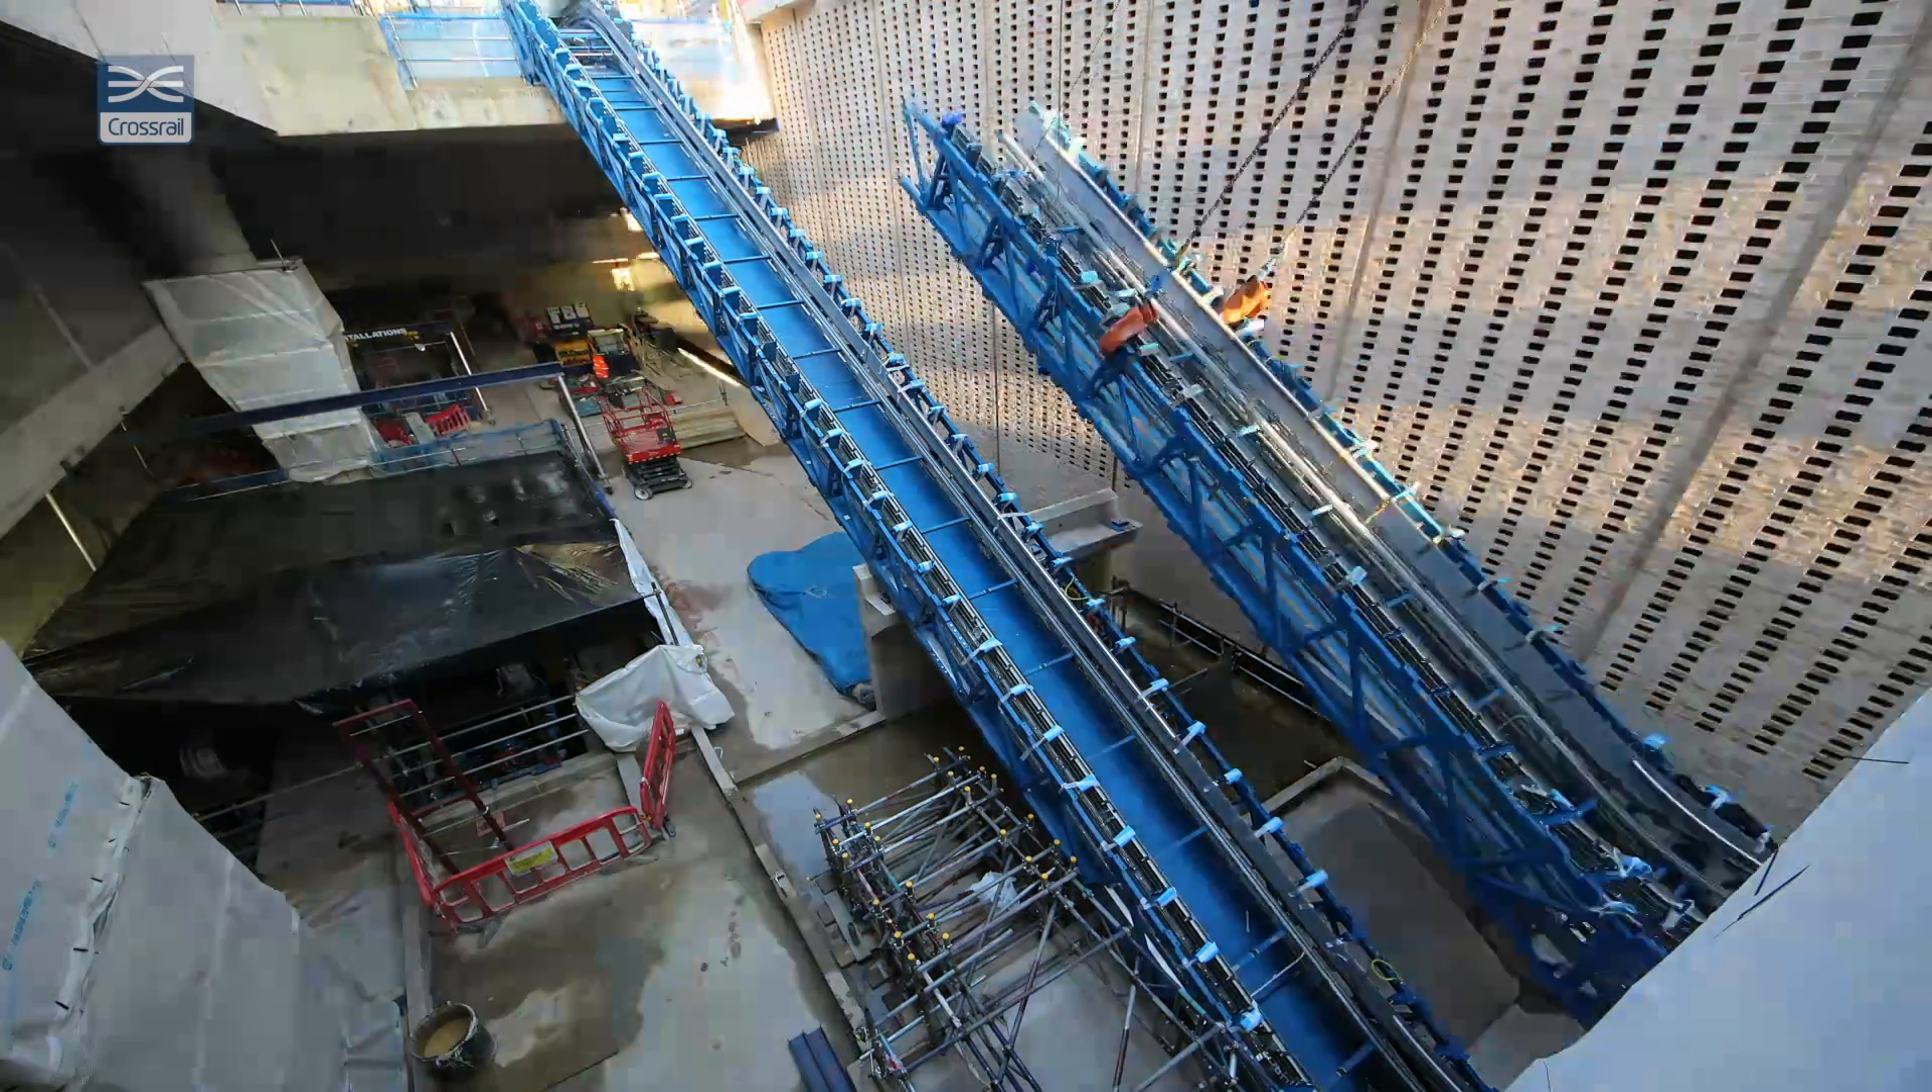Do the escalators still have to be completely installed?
Yes.